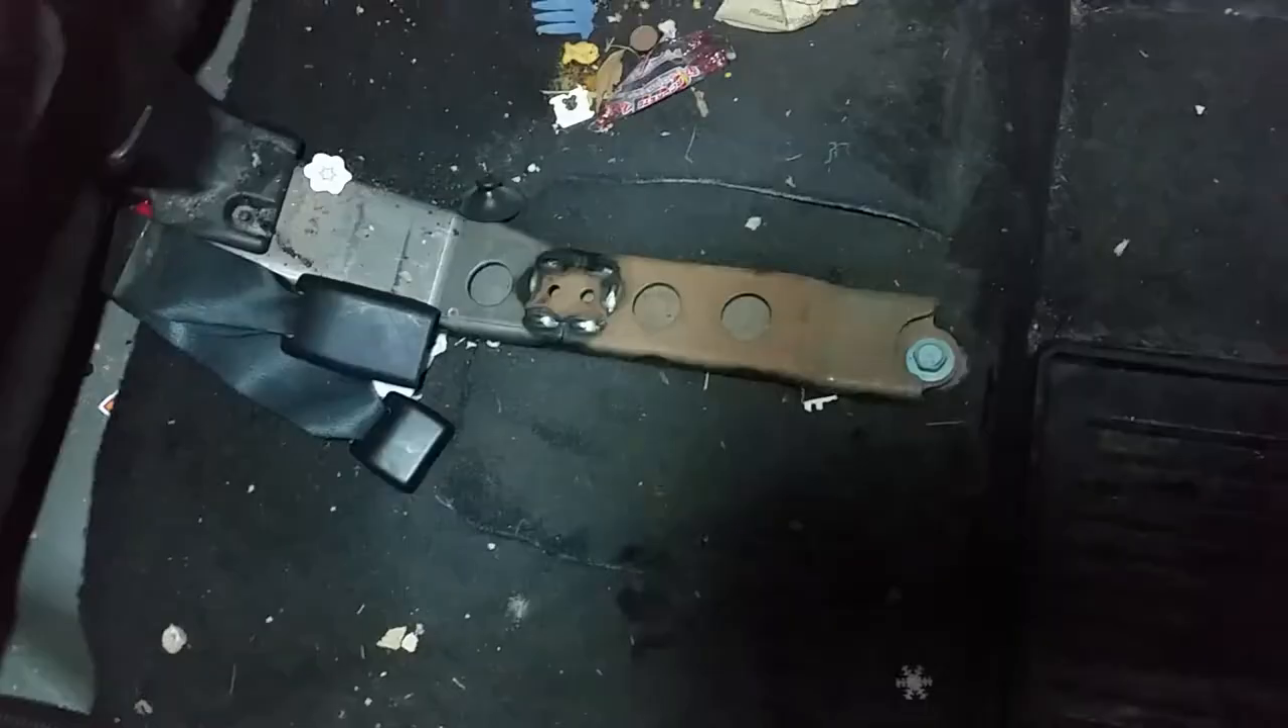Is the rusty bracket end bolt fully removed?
No.